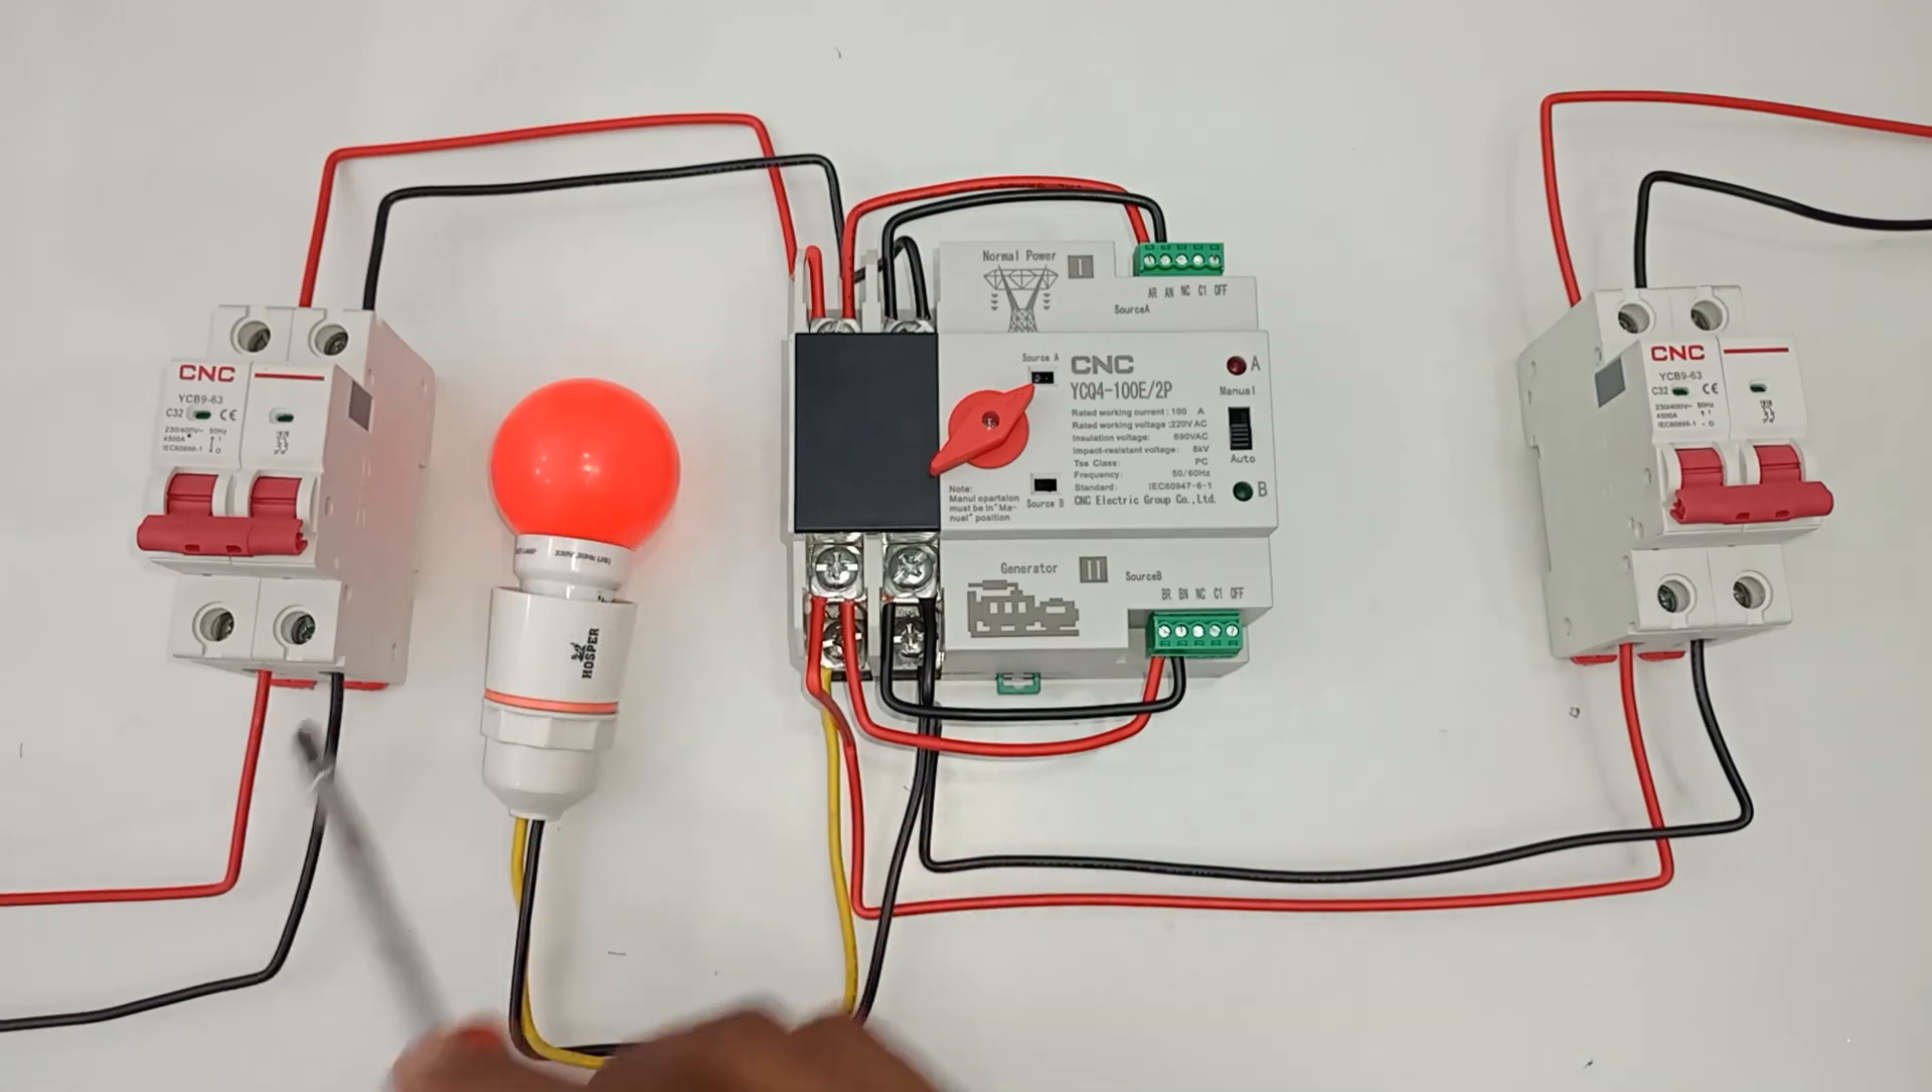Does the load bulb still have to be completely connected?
No.